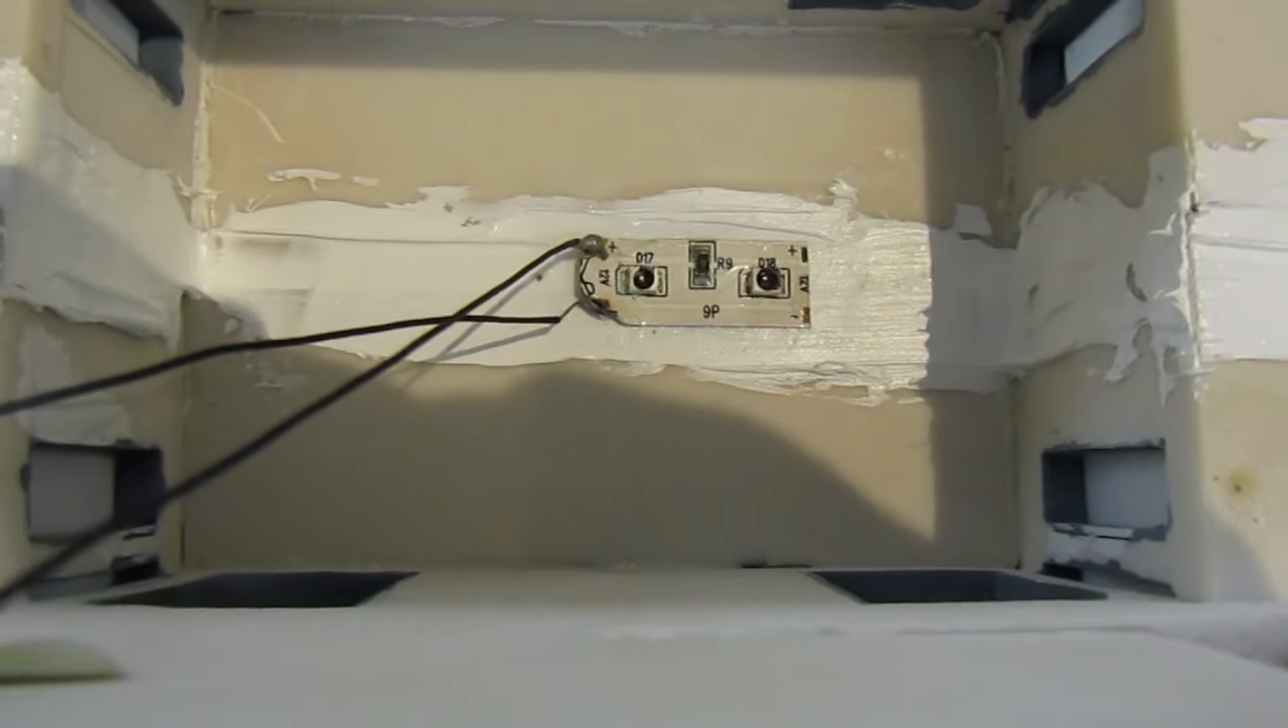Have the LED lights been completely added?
Yes.